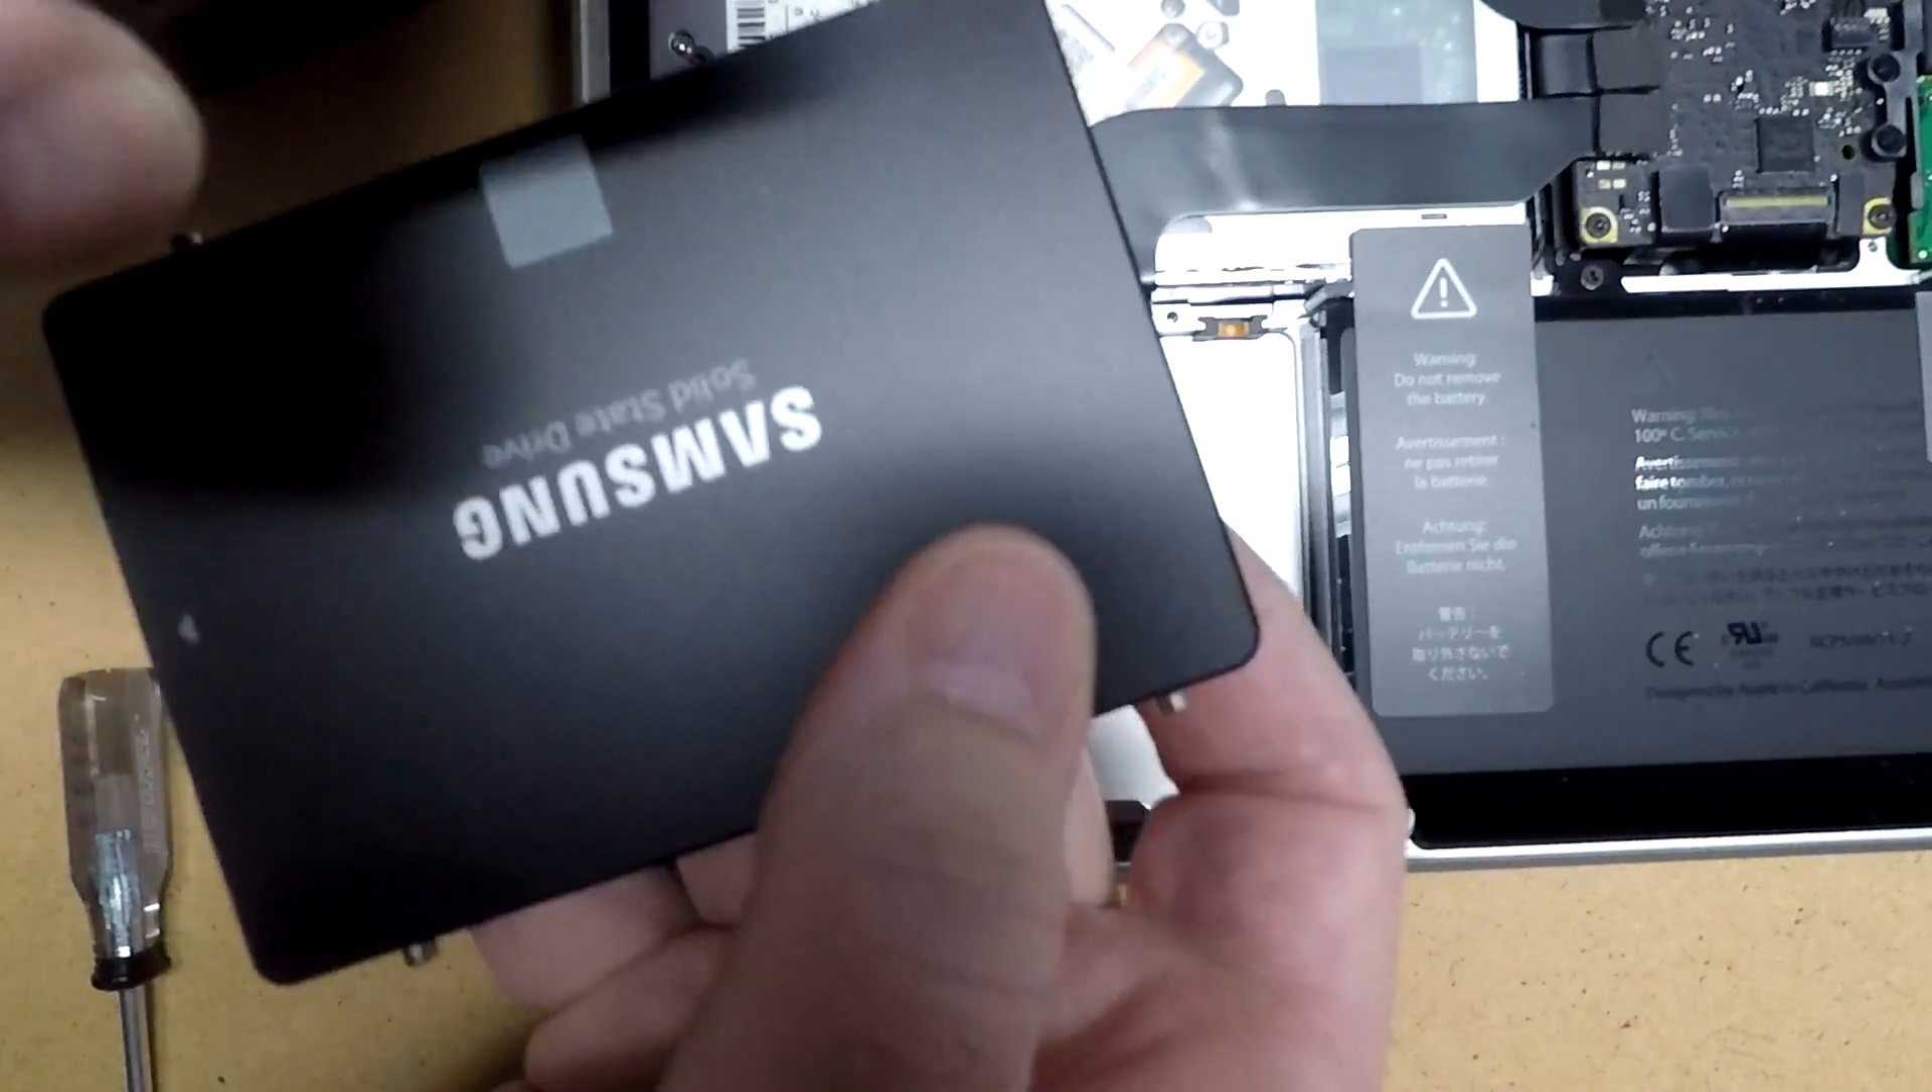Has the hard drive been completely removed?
Yes.